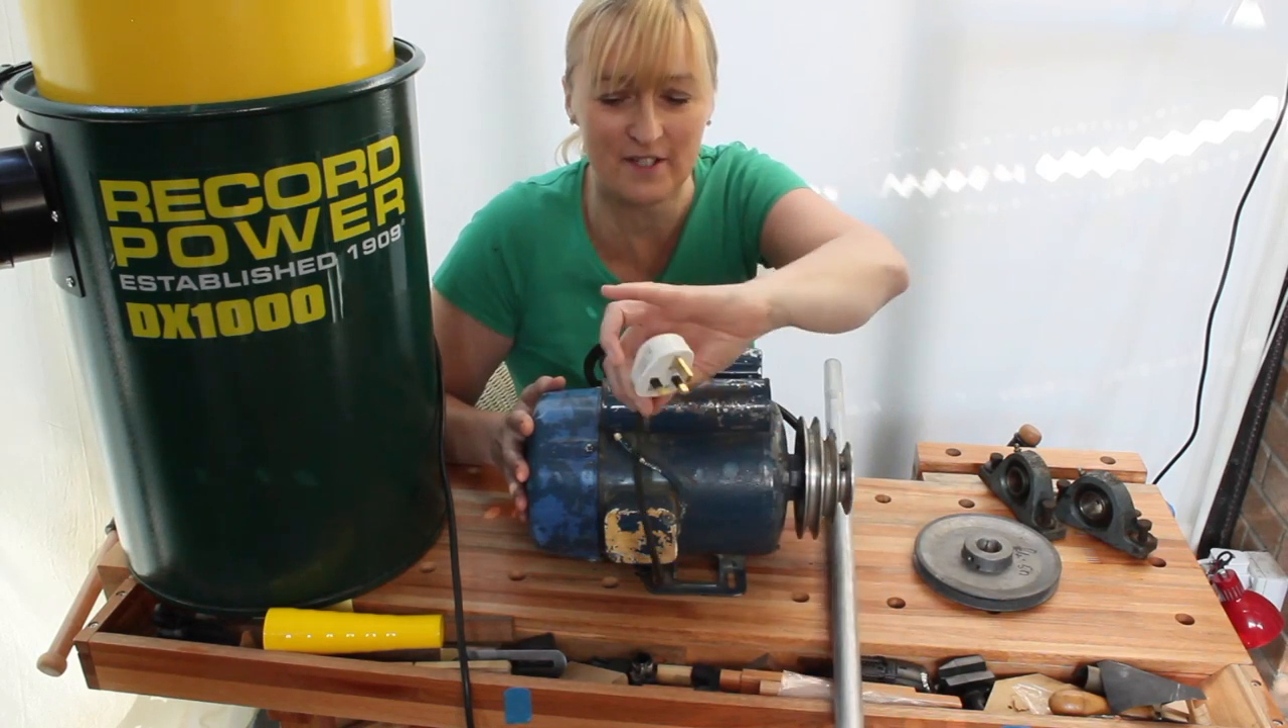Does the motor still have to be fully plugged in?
Yes.